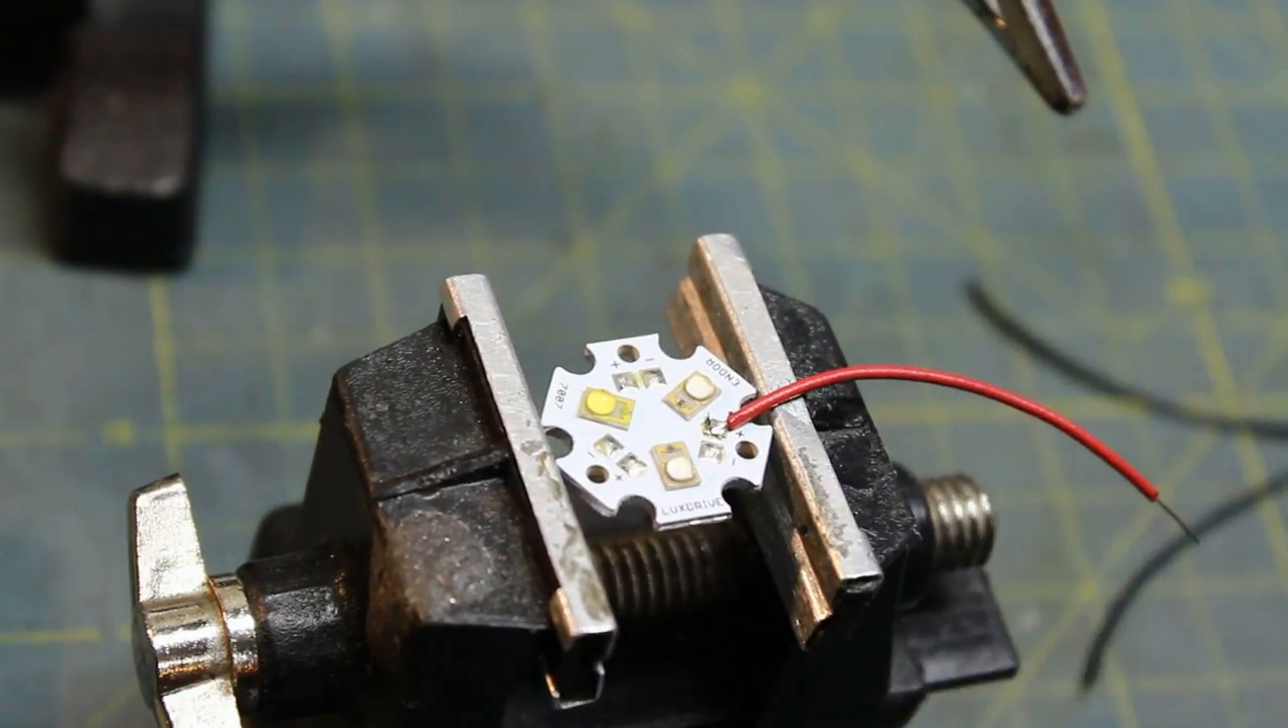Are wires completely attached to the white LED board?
No.